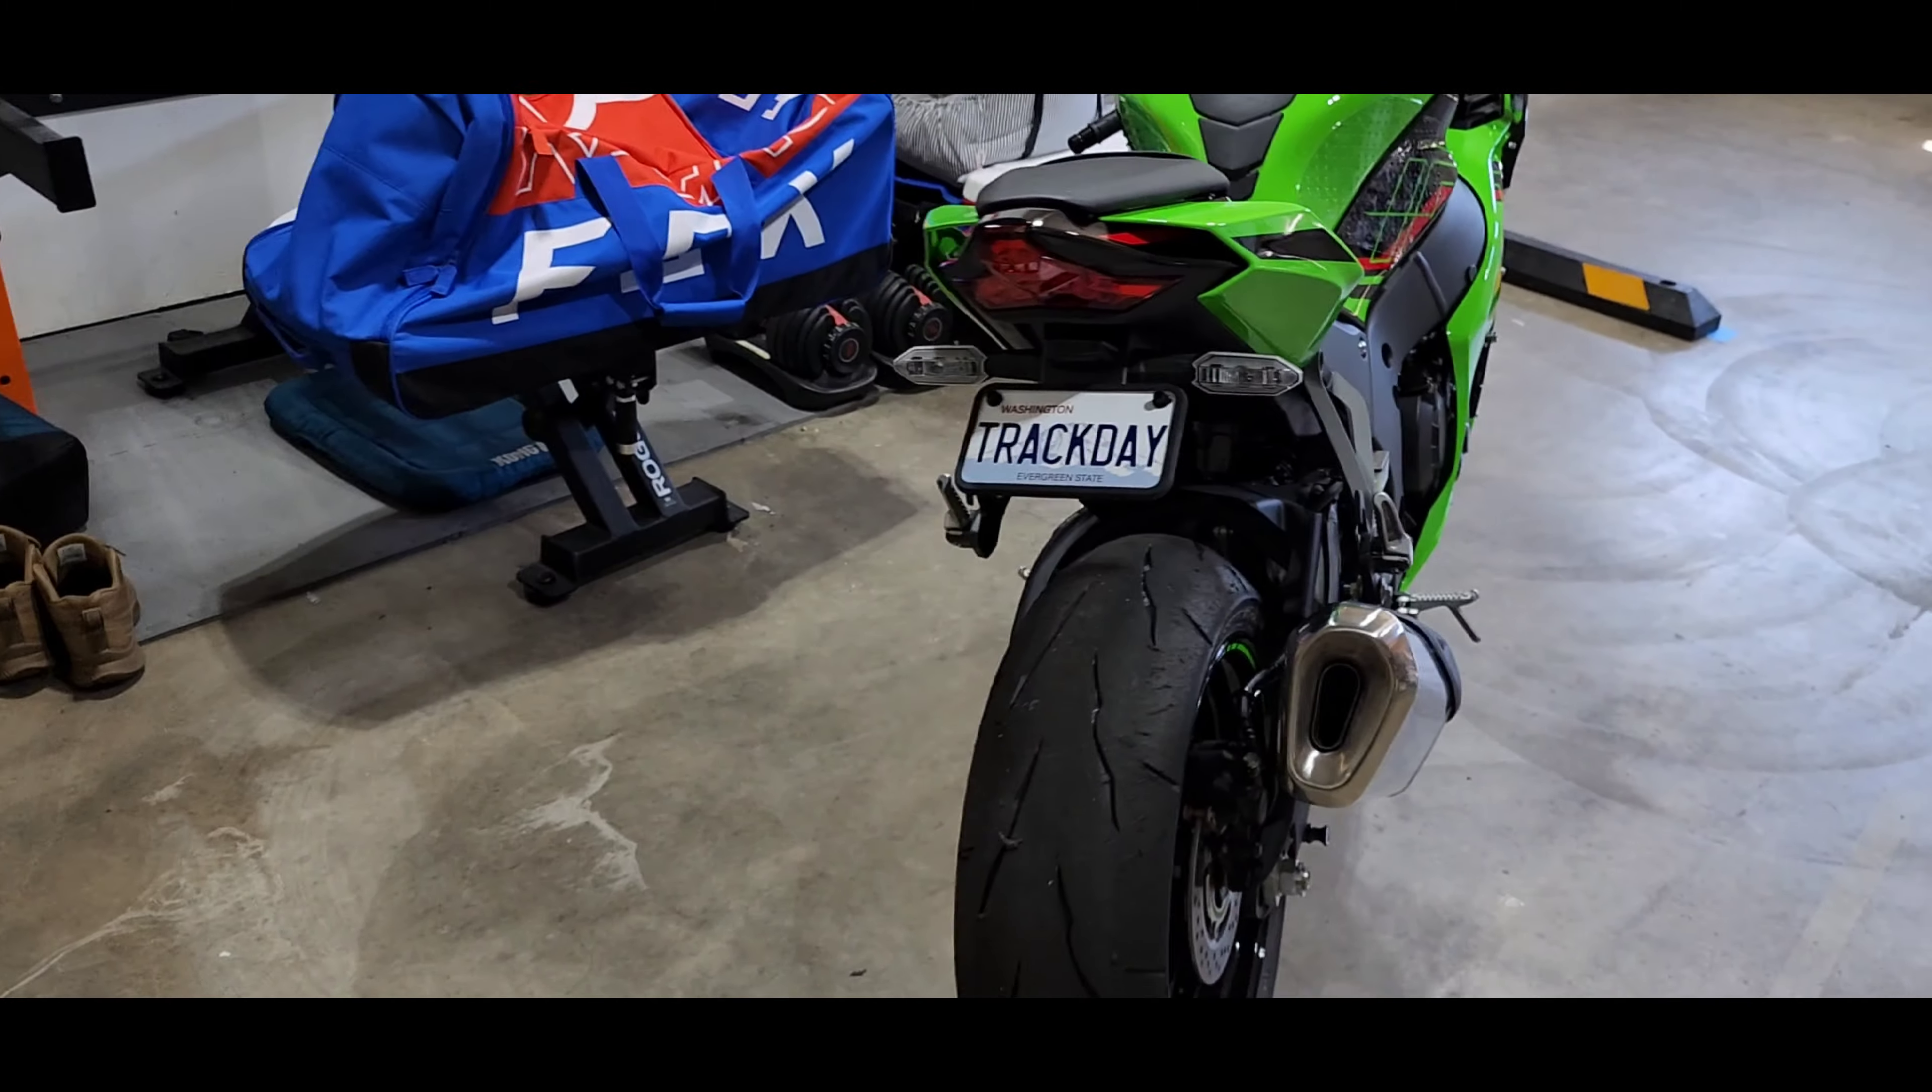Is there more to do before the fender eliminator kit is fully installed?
No.